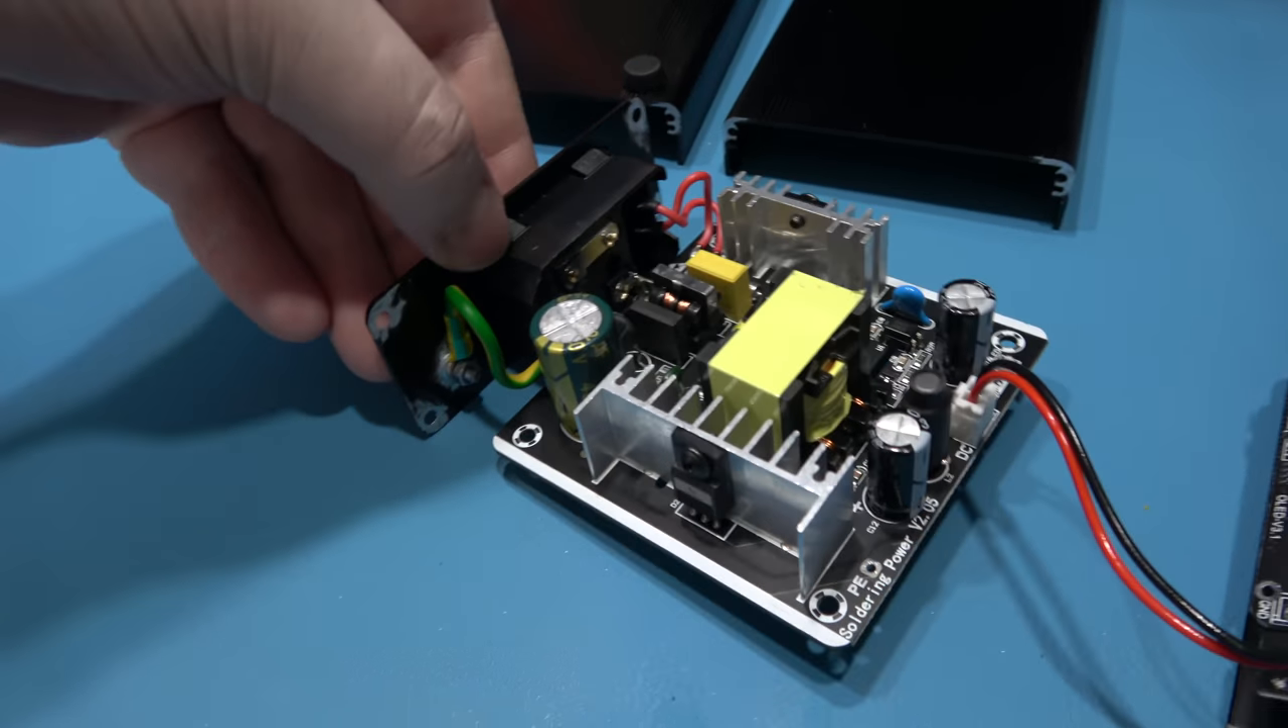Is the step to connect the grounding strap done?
Yes.